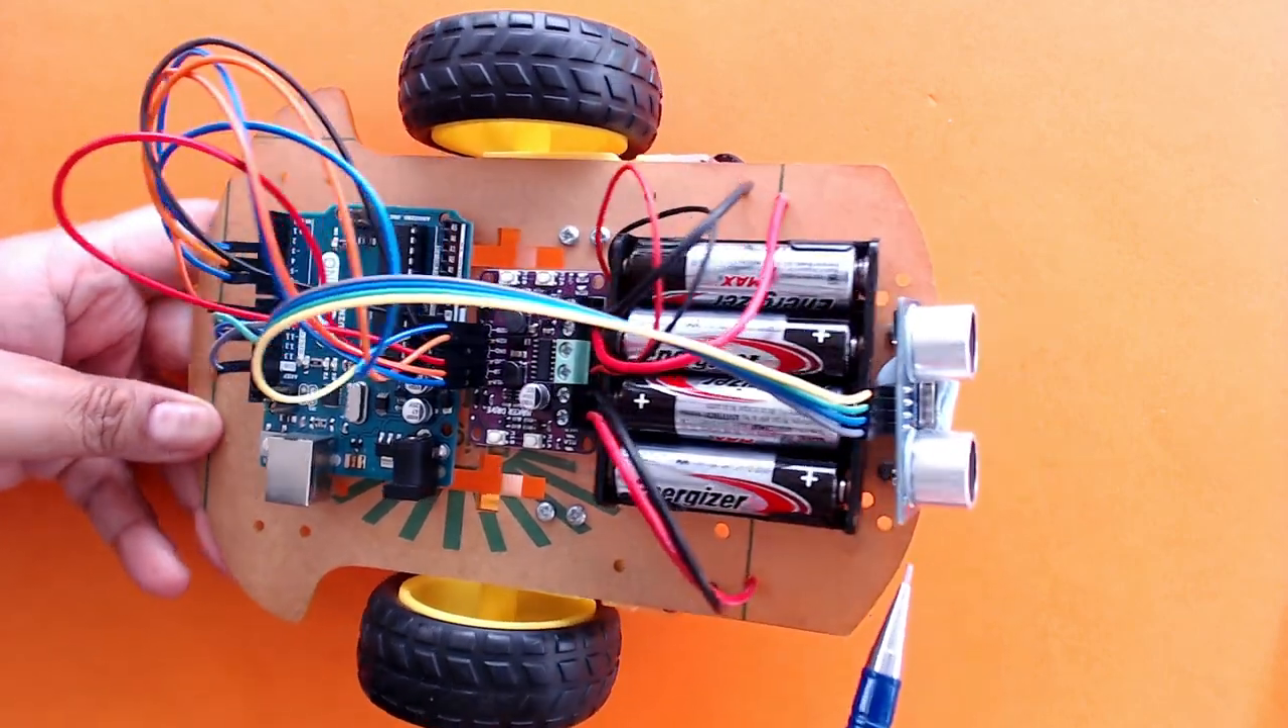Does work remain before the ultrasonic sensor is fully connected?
No.